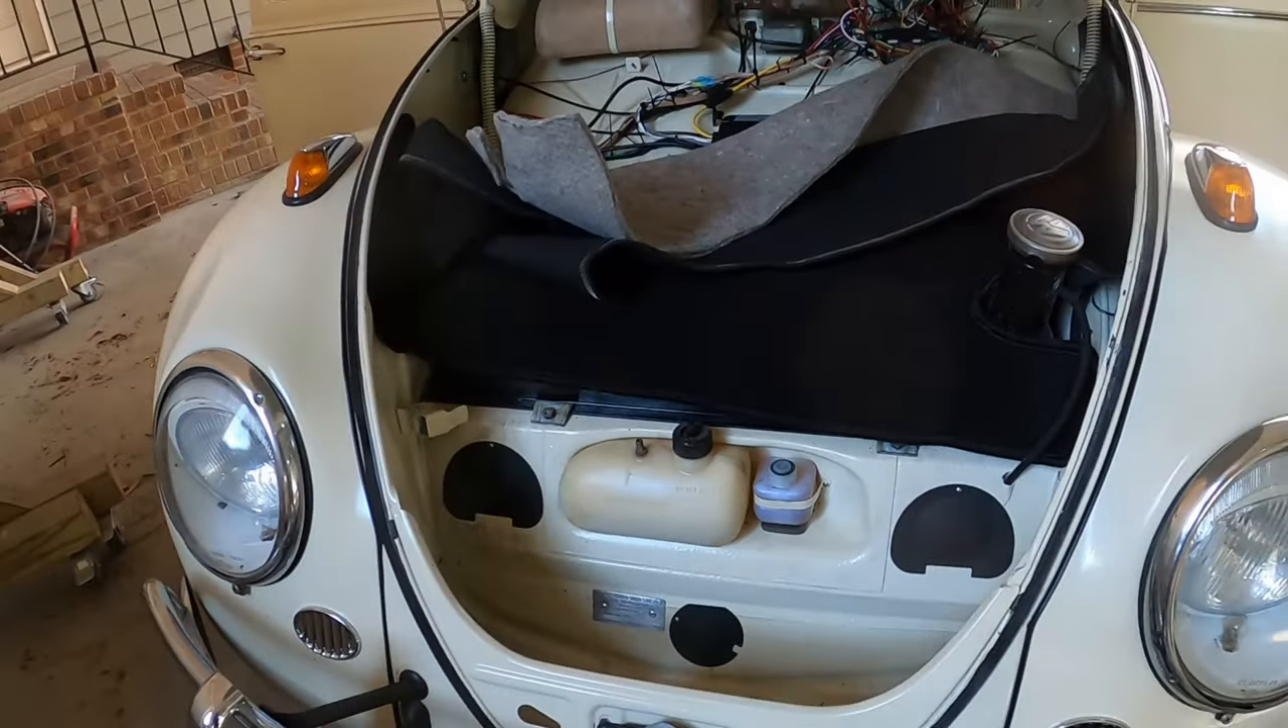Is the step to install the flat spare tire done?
No.